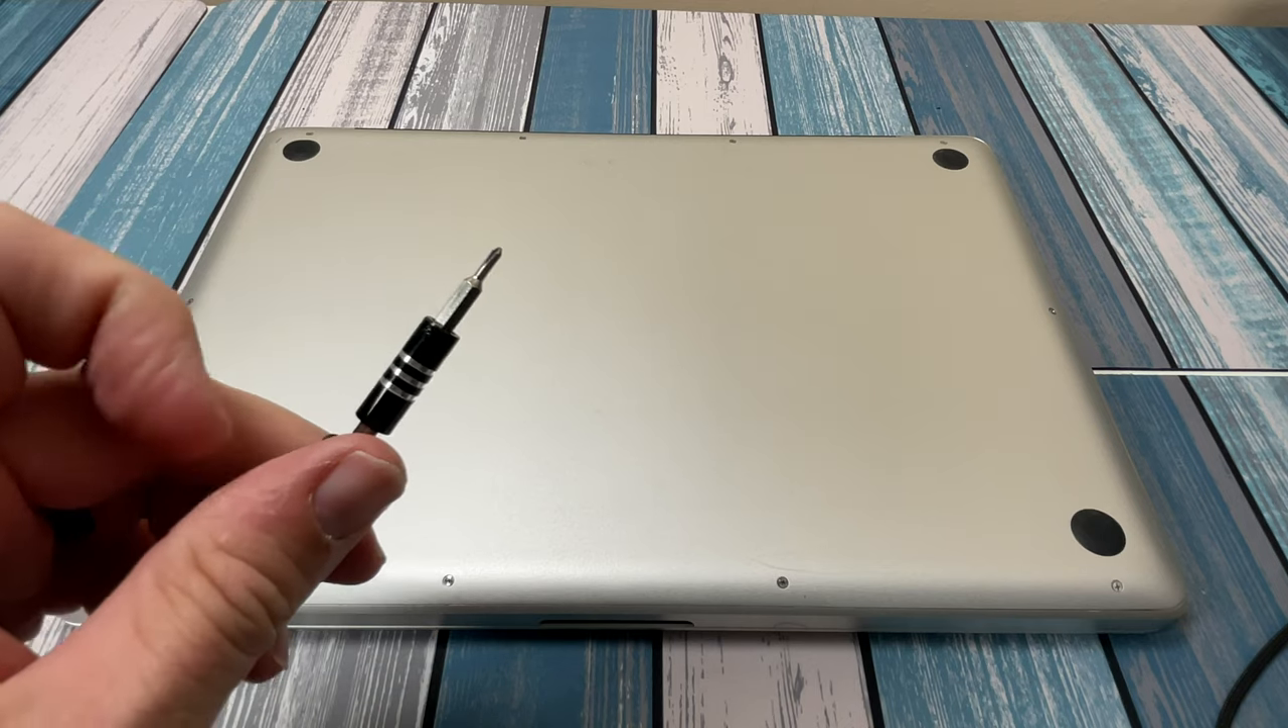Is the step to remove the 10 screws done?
No.